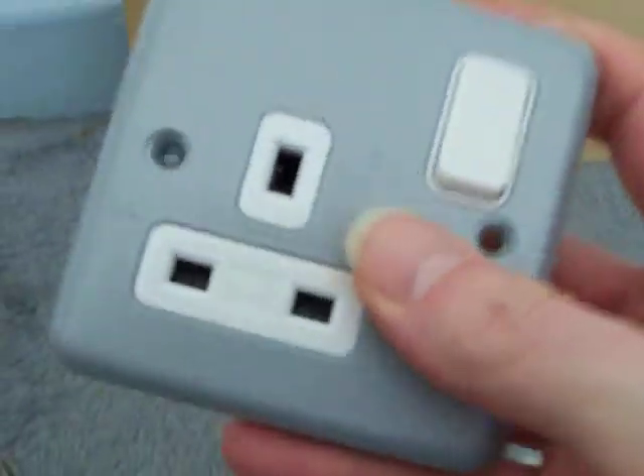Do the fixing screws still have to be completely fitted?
Yes.